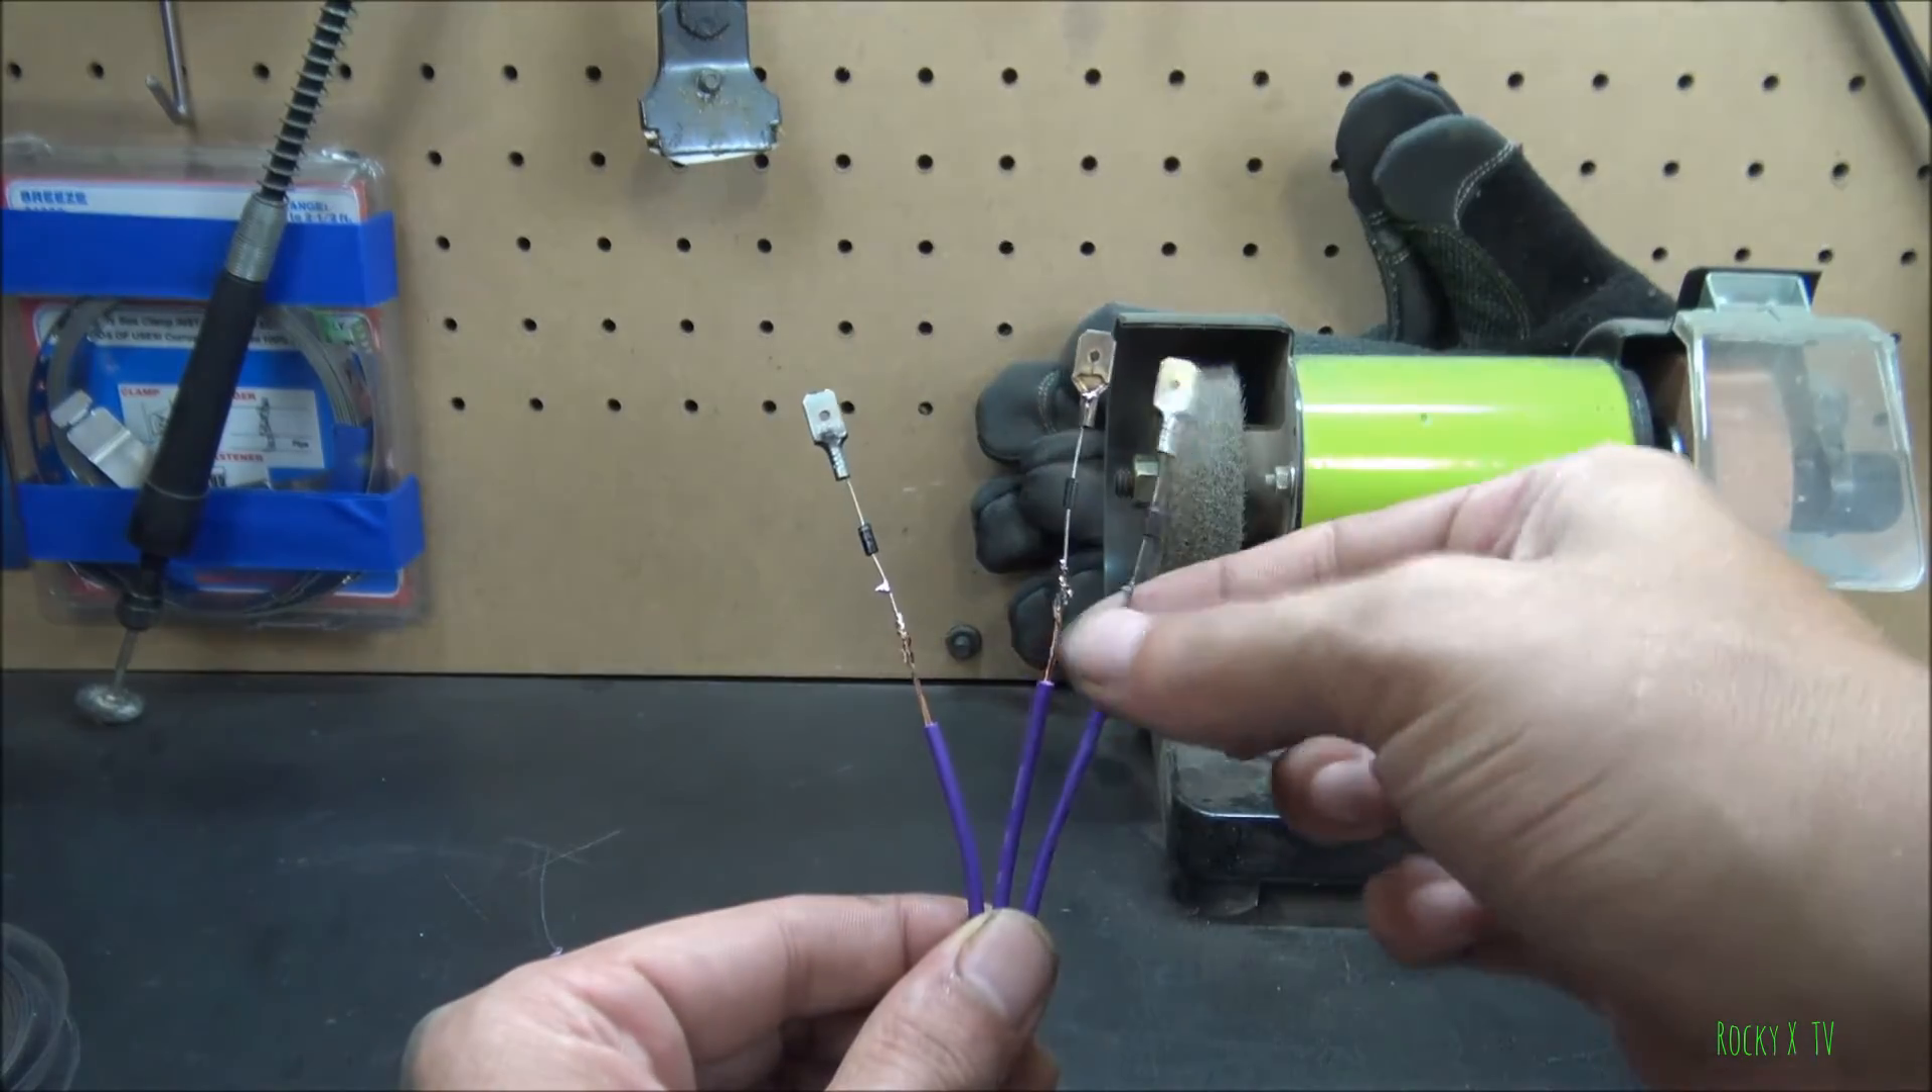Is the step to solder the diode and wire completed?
Yes.